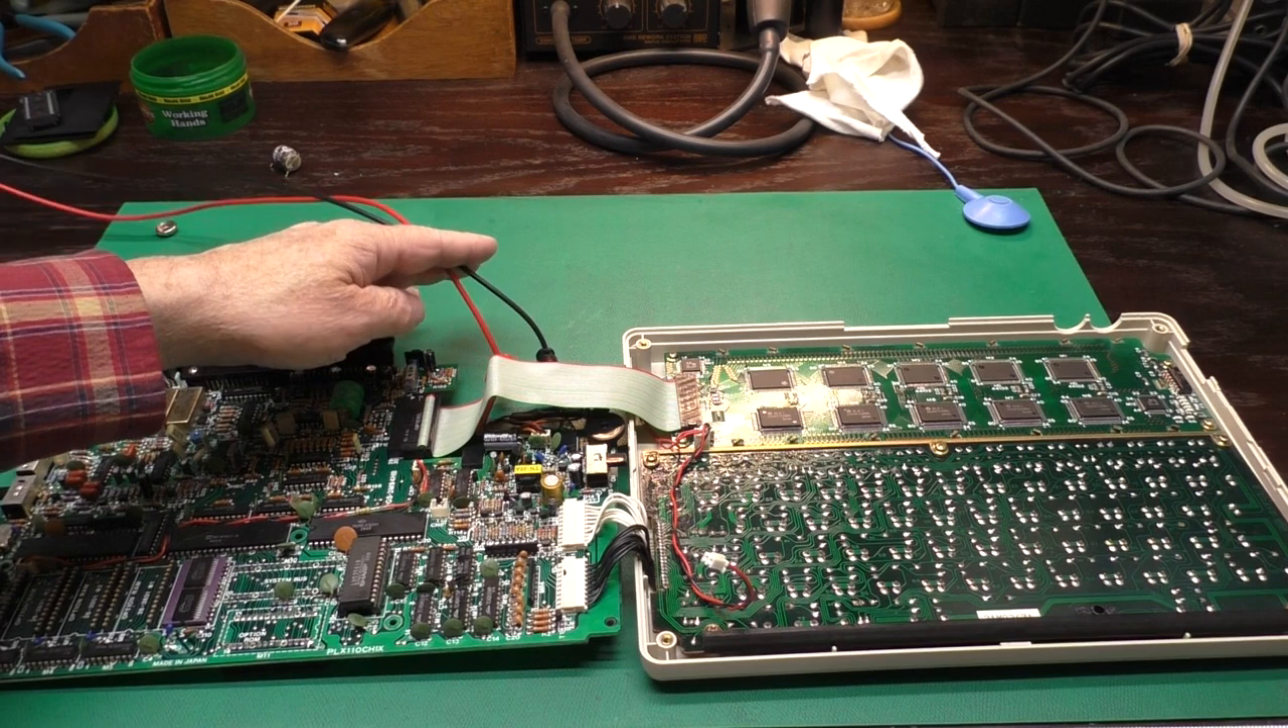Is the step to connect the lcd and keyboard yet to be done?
No.